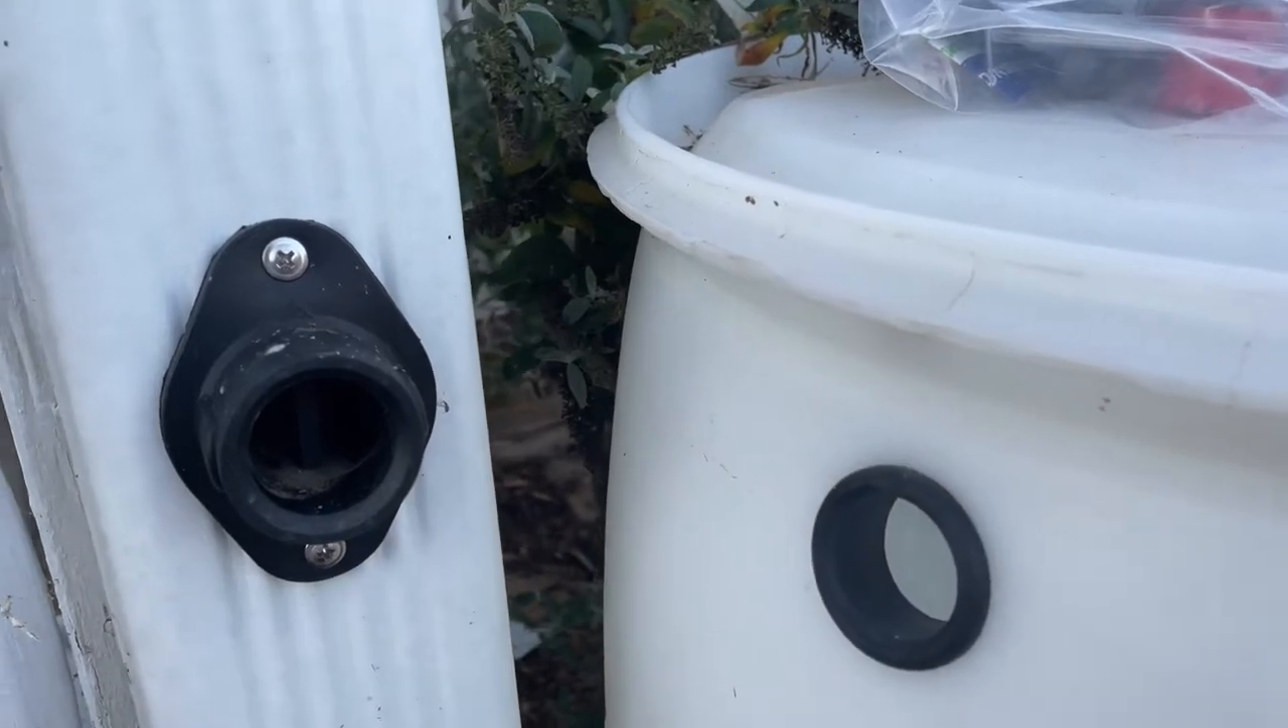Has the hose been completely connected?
No.